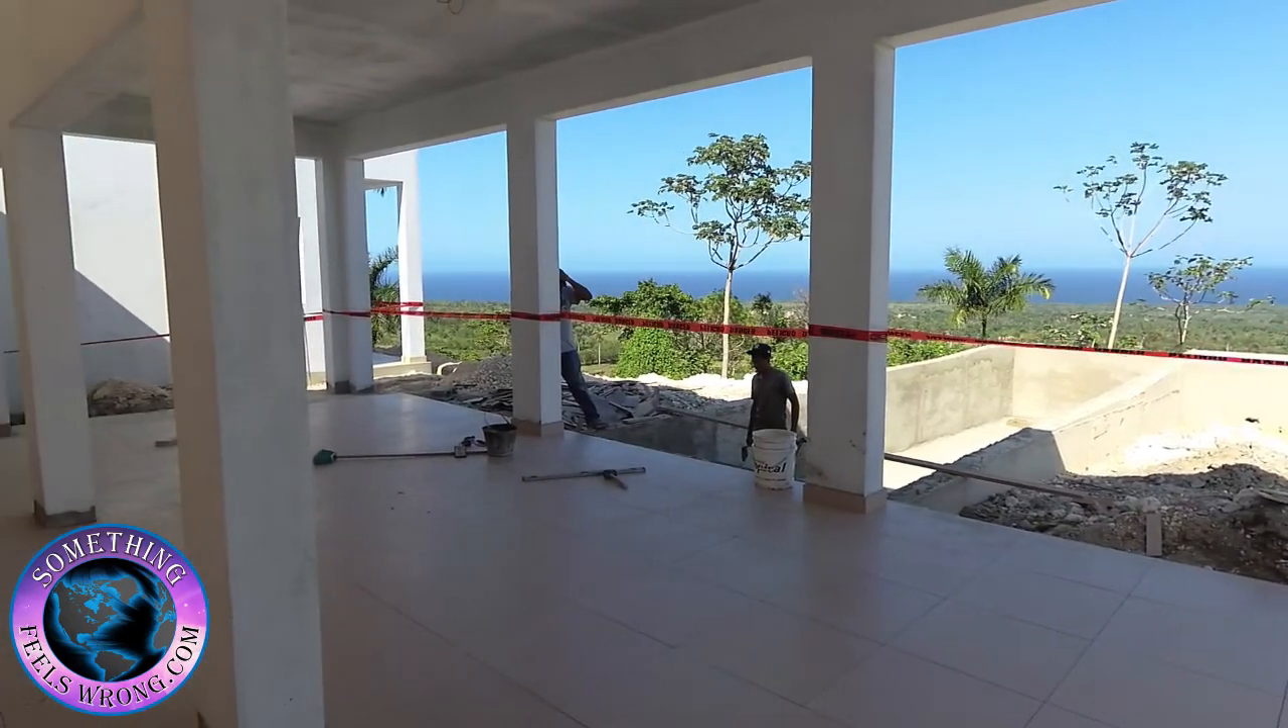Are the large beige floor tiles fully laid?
Yes.